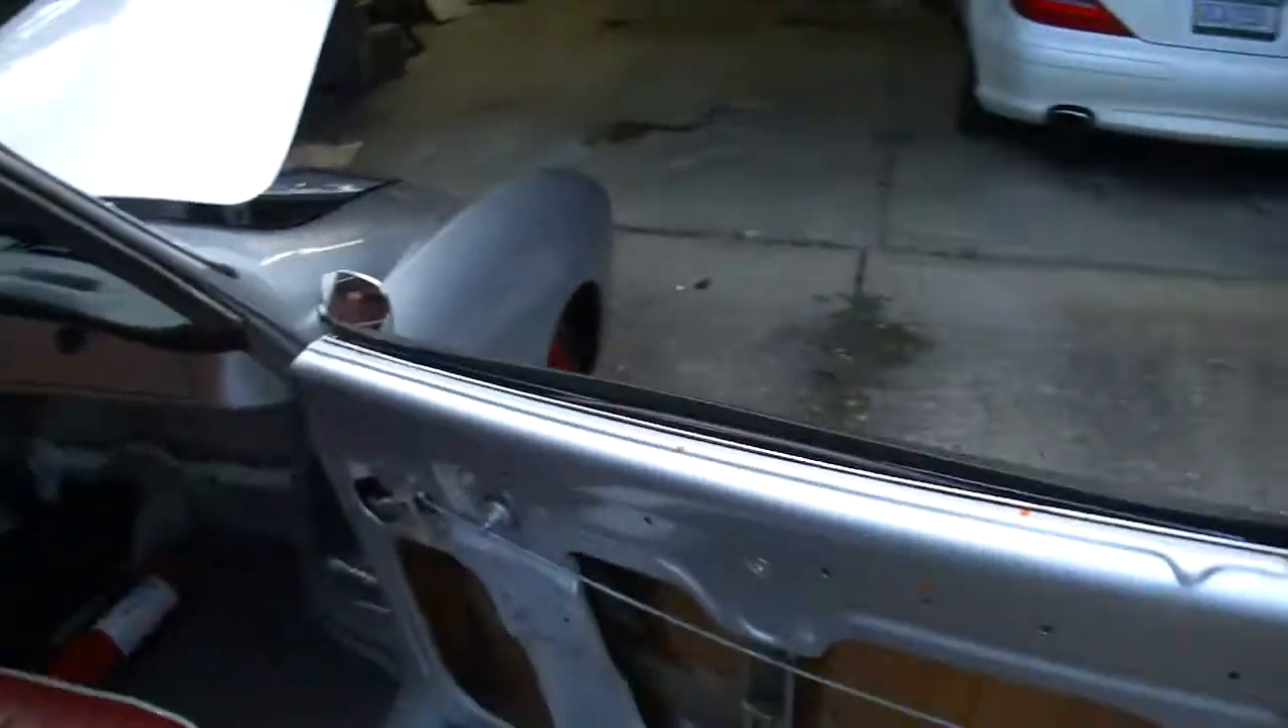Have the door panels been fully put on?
No.